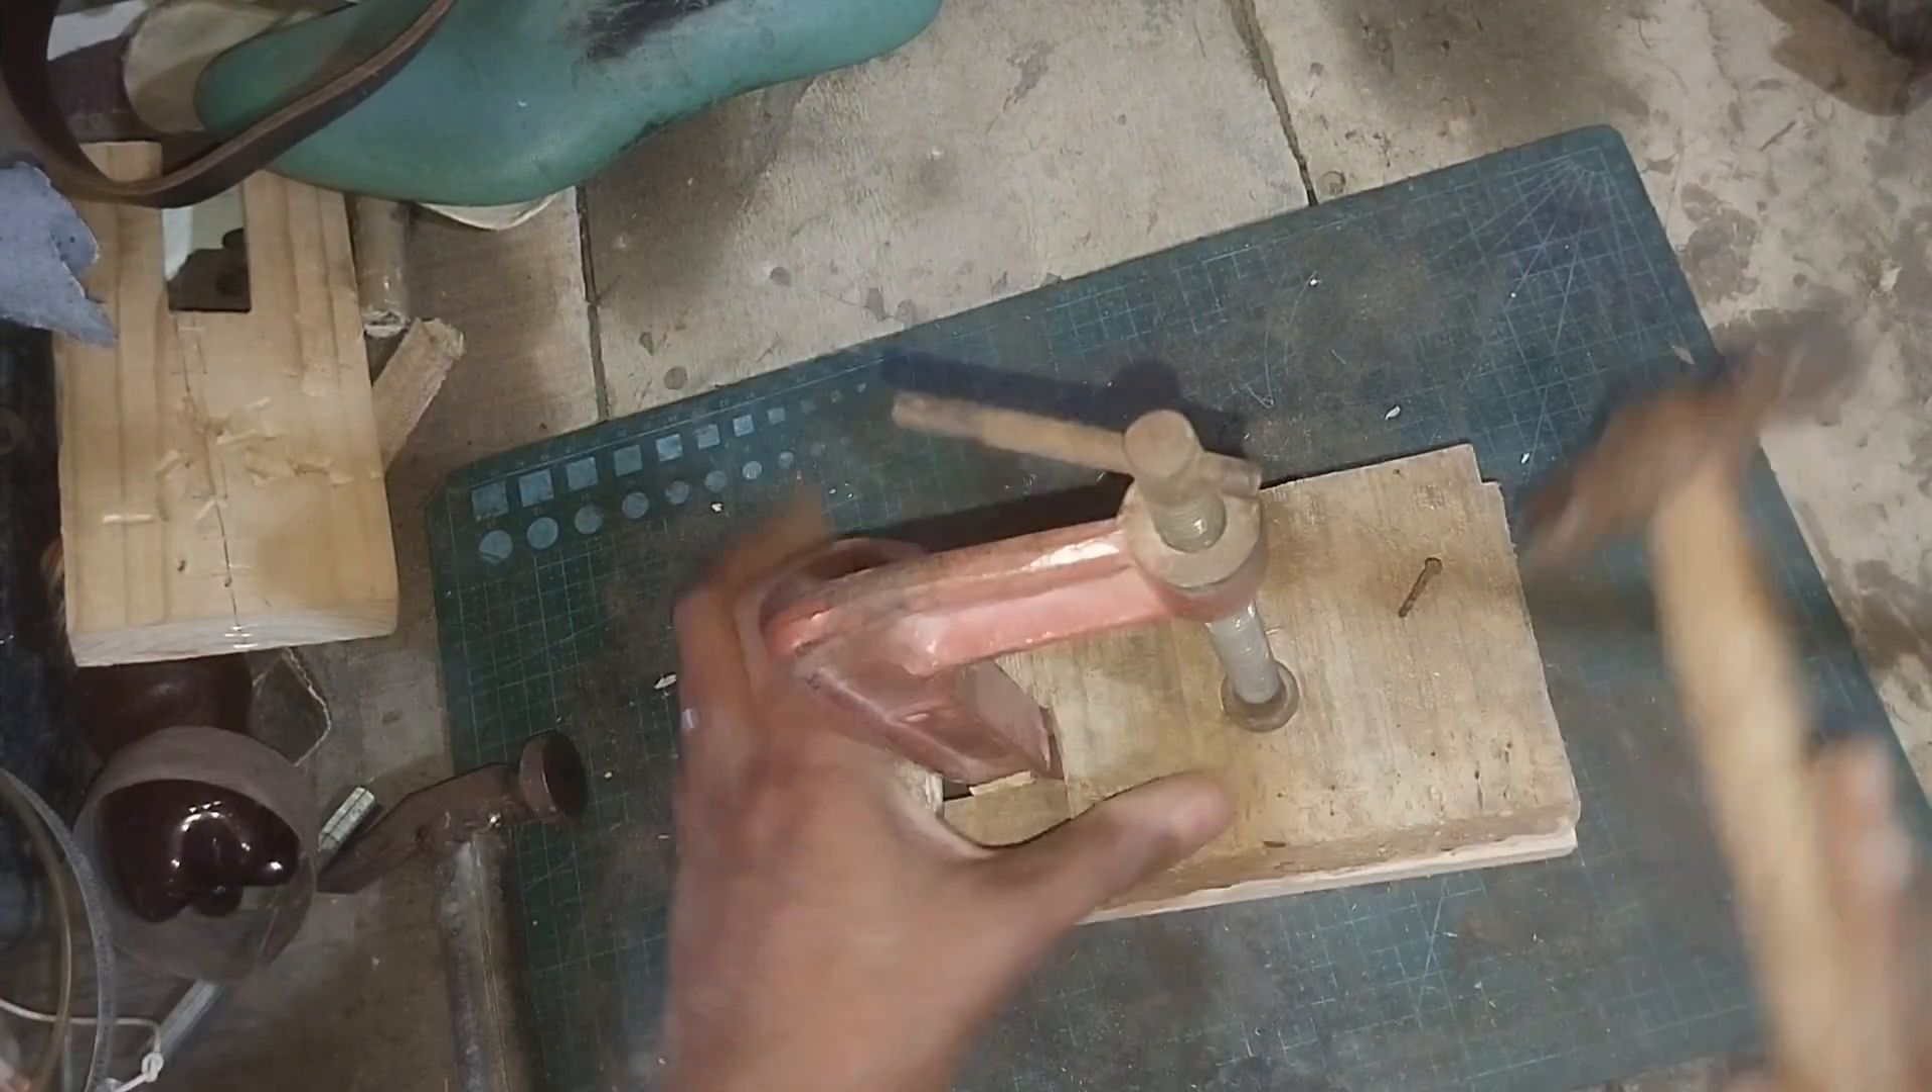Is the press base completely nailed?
No.